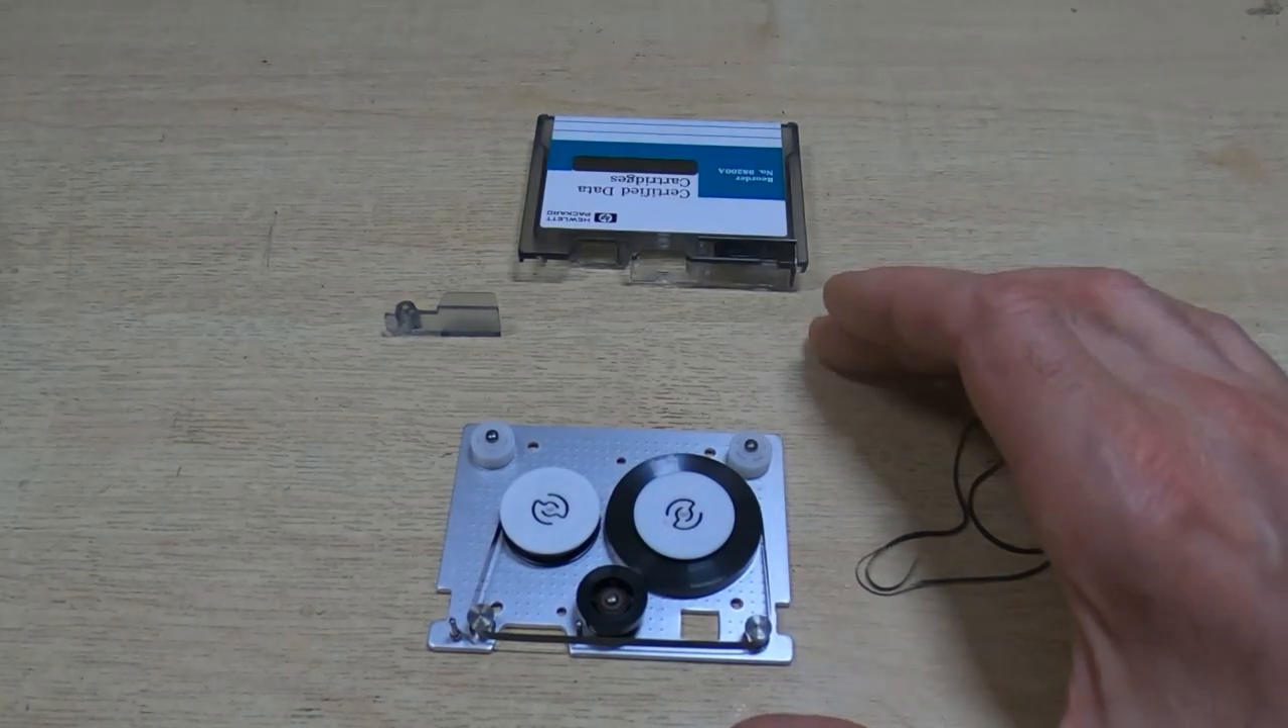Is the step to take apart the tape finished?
Yes.